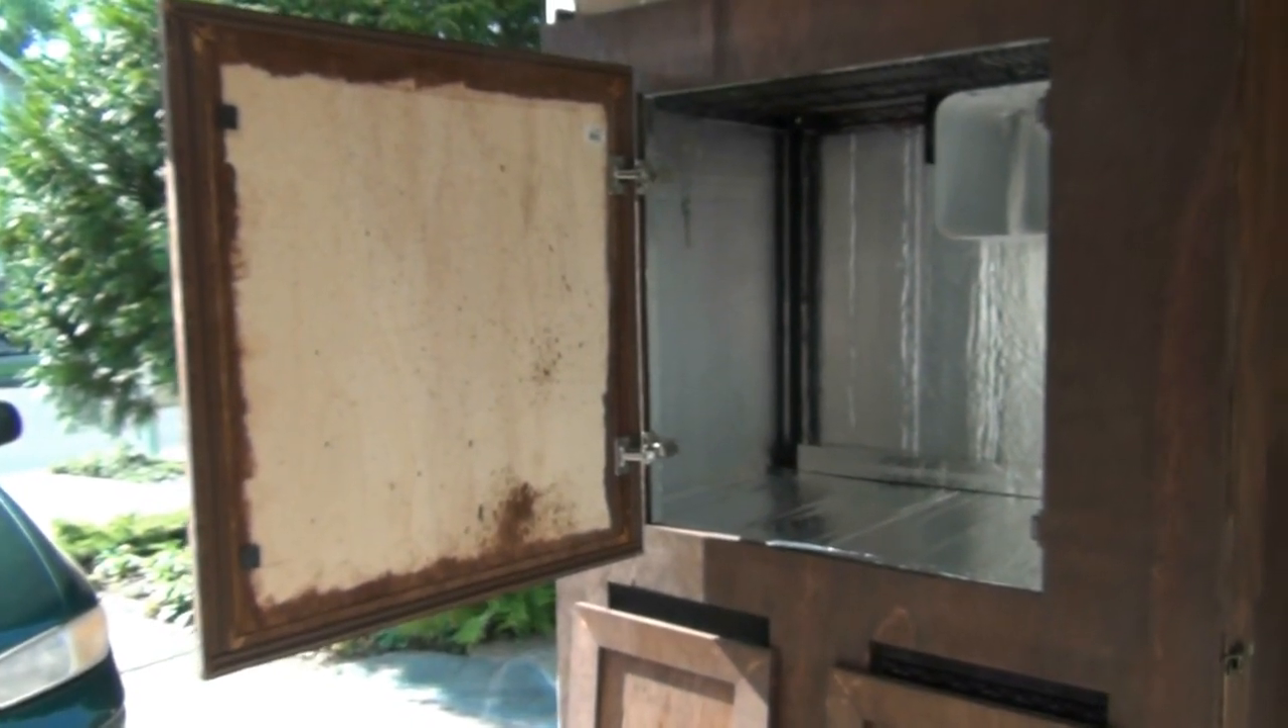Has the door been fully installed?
Yes.